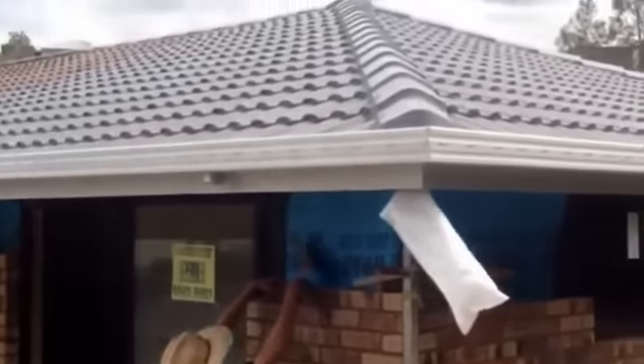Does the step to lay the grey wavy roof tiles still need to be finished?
No.